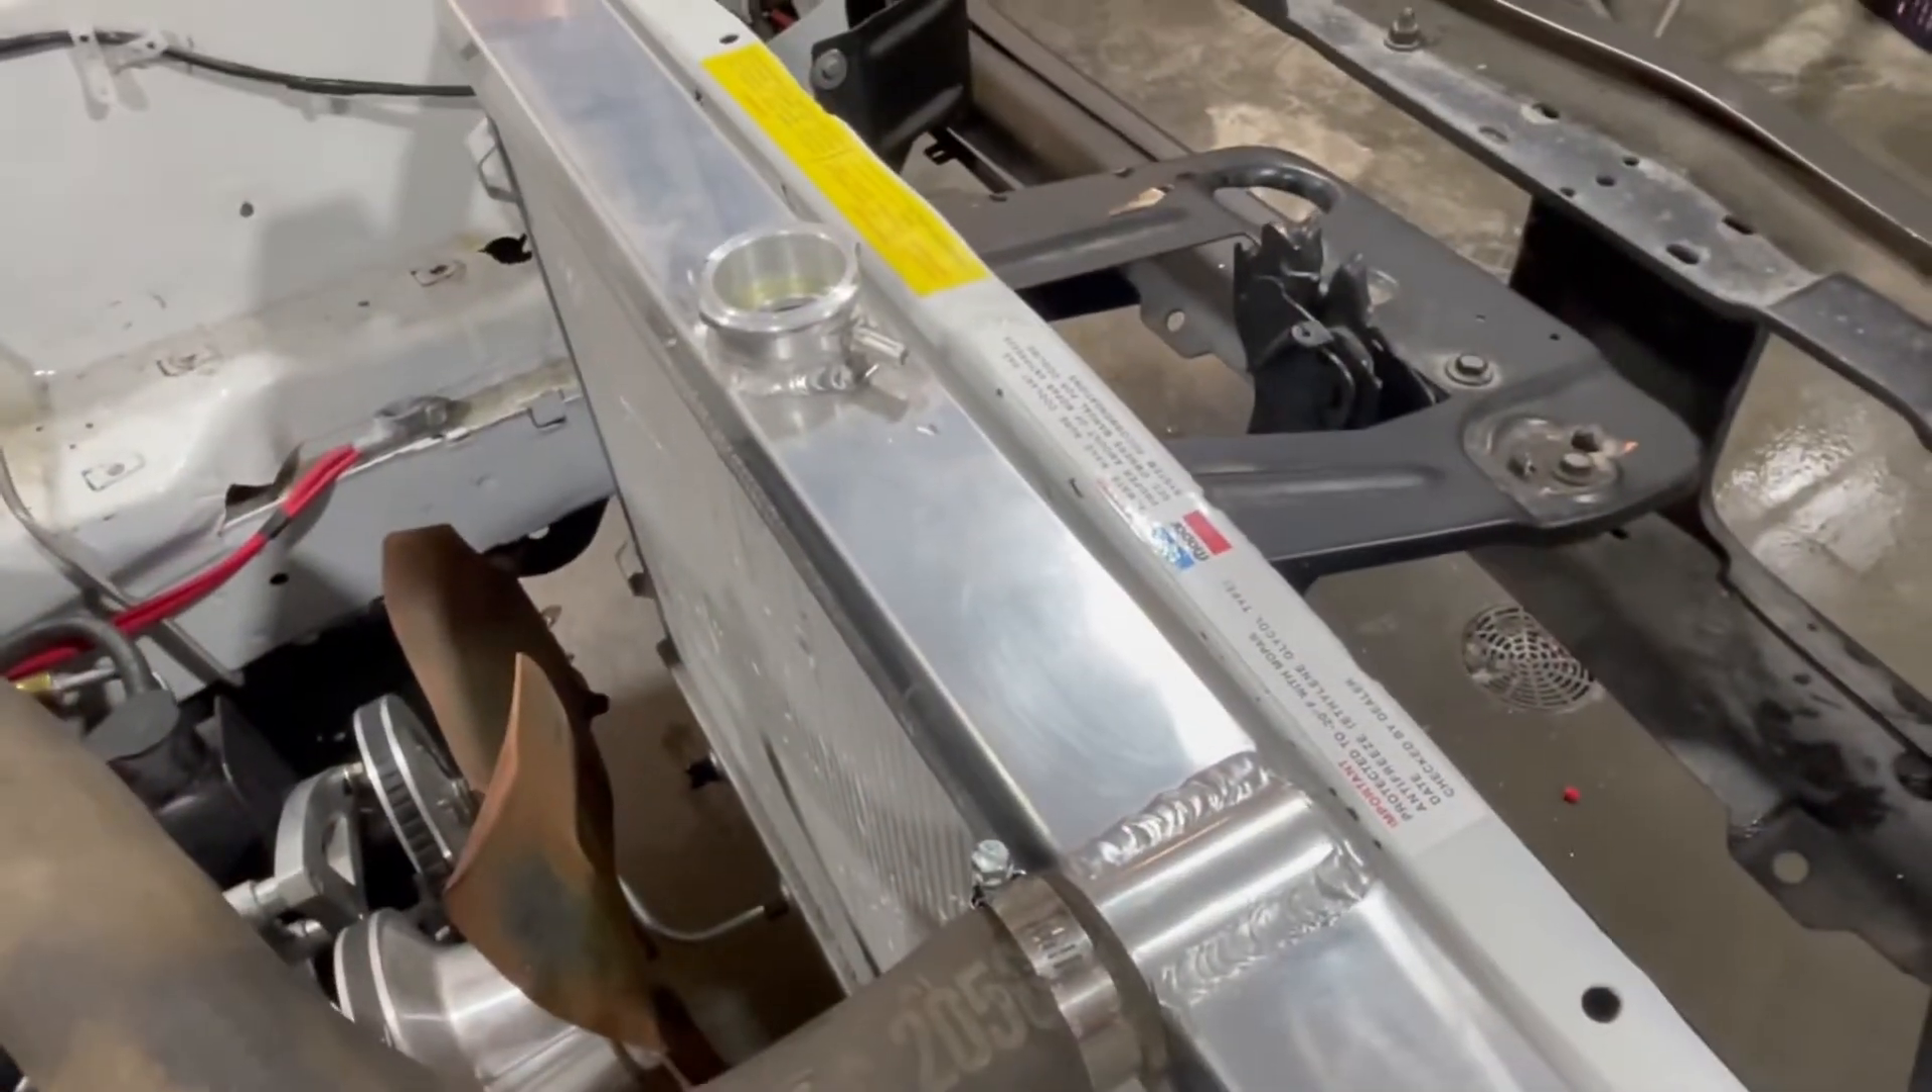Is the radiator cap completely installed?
No.